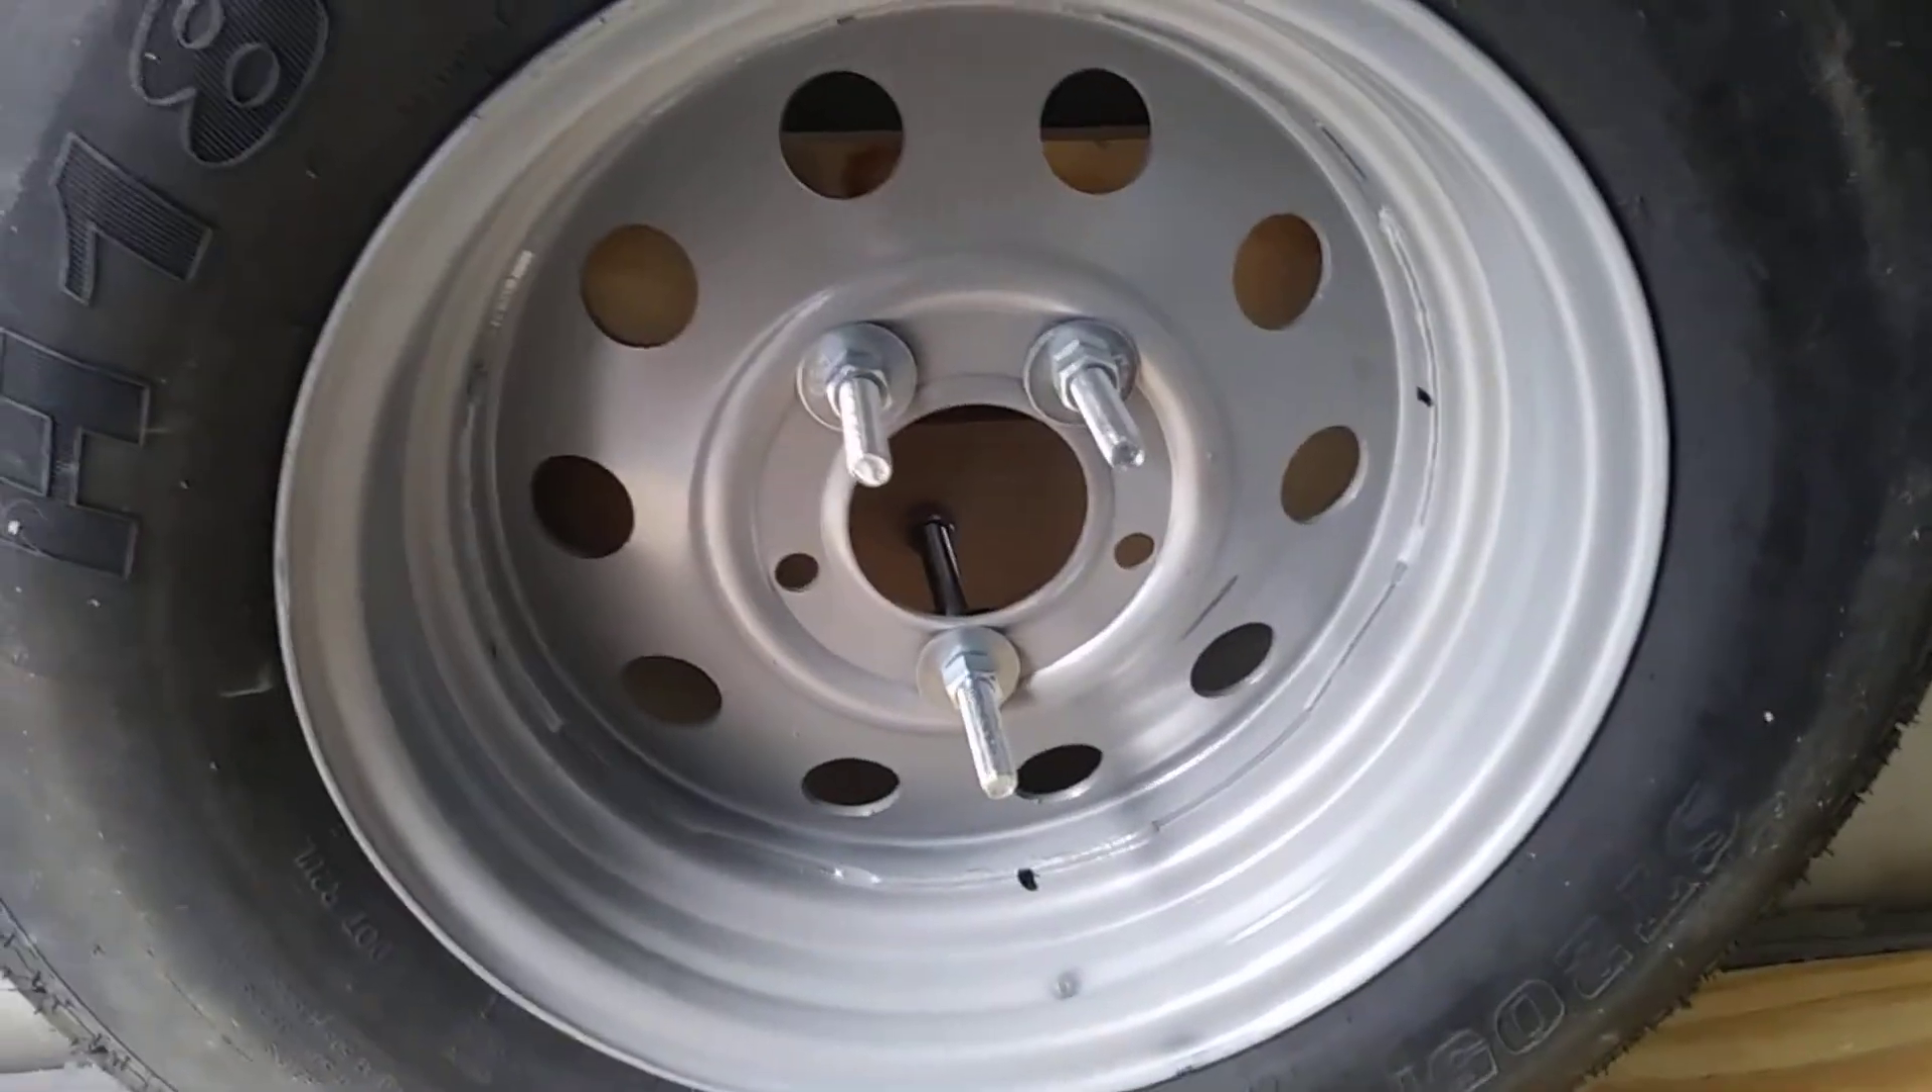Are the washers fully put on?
Yes.